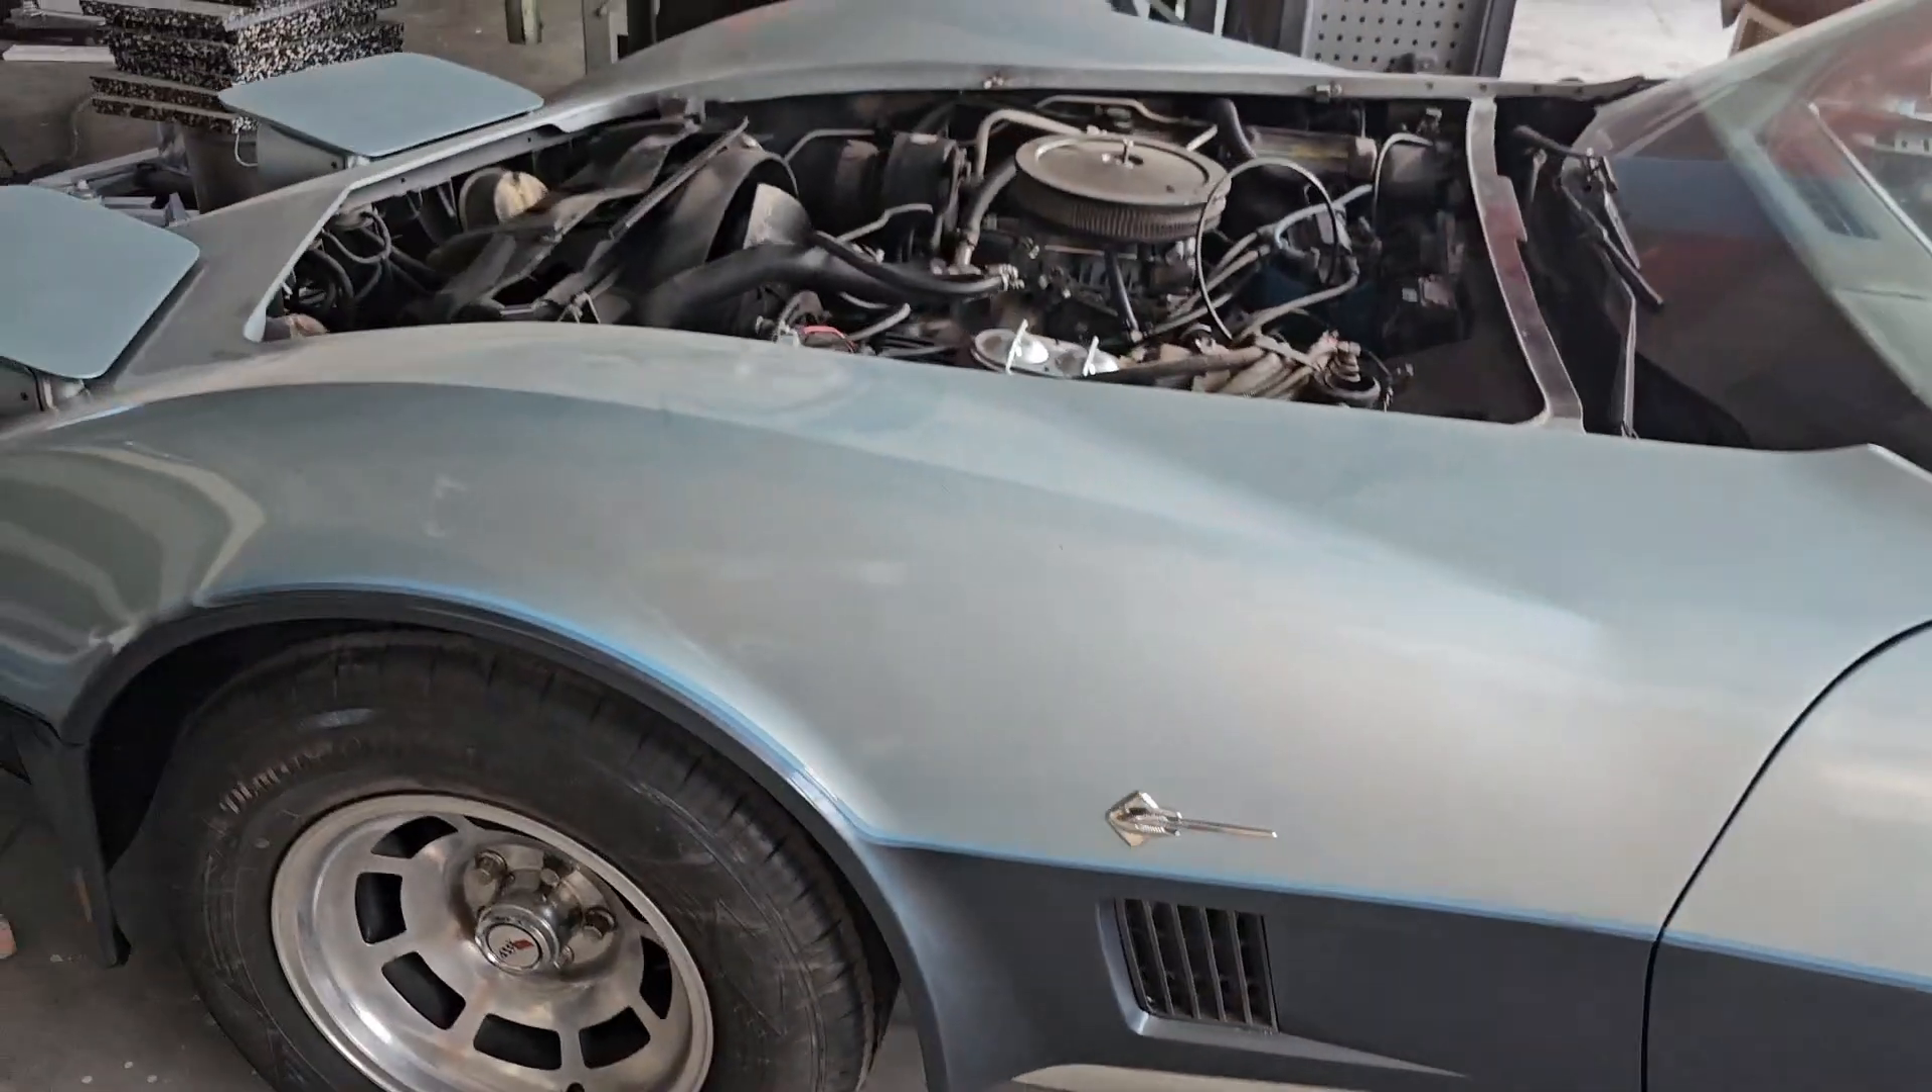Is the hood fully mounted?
No.